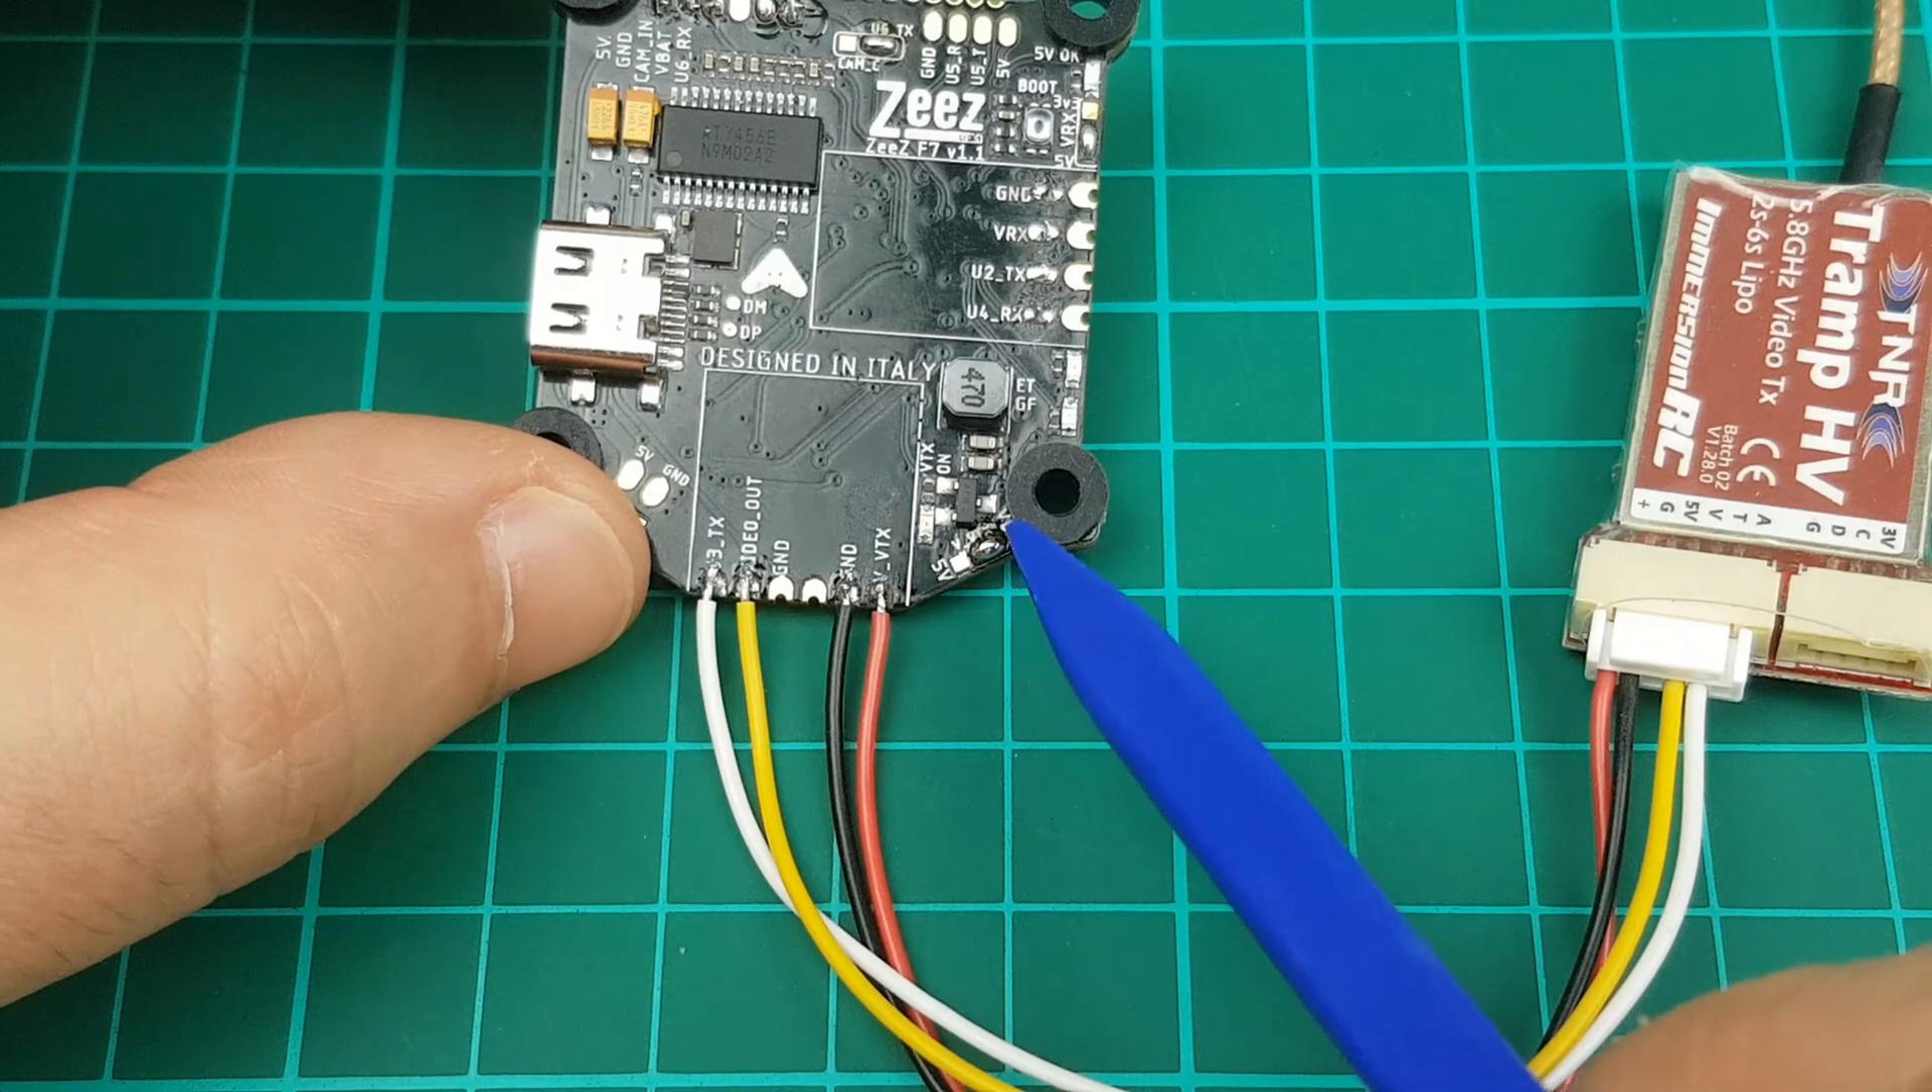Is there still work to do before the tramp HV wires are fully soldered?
No.